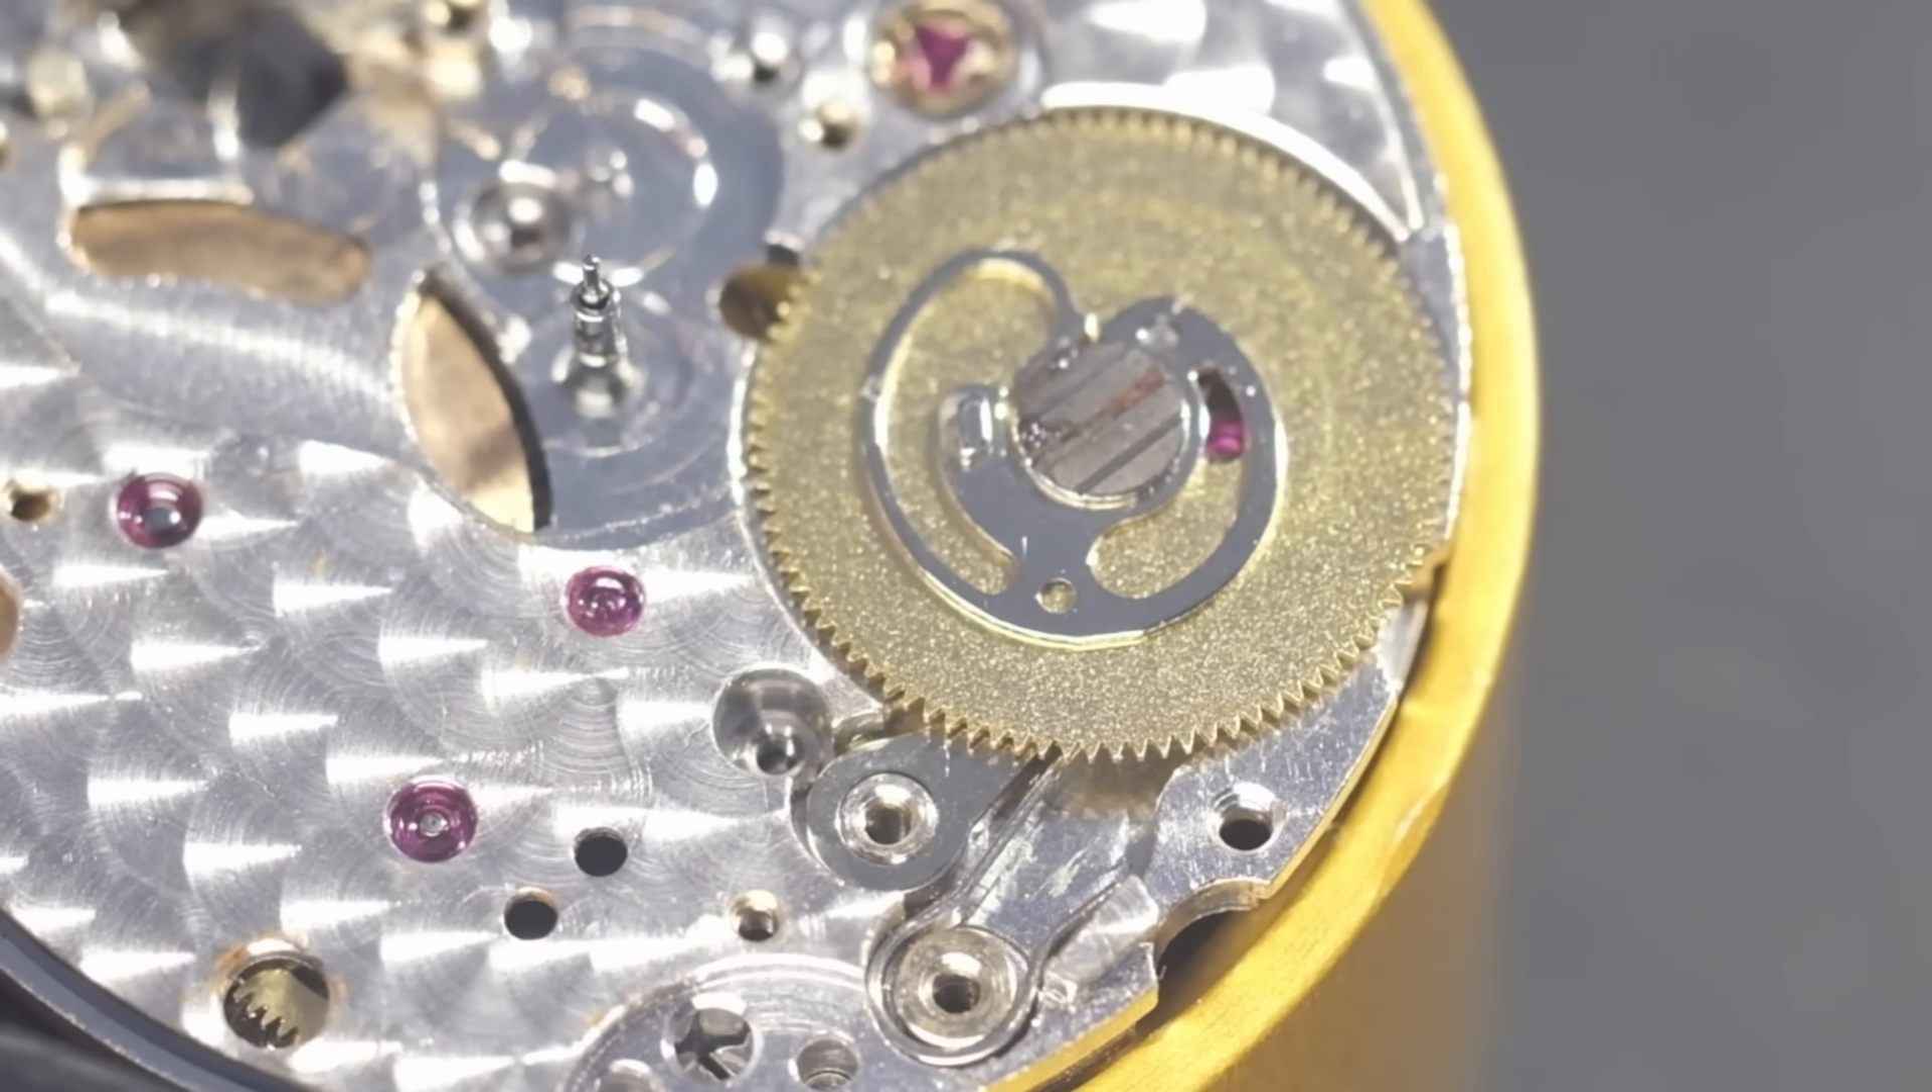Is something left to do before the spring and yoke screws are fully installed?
Yes.